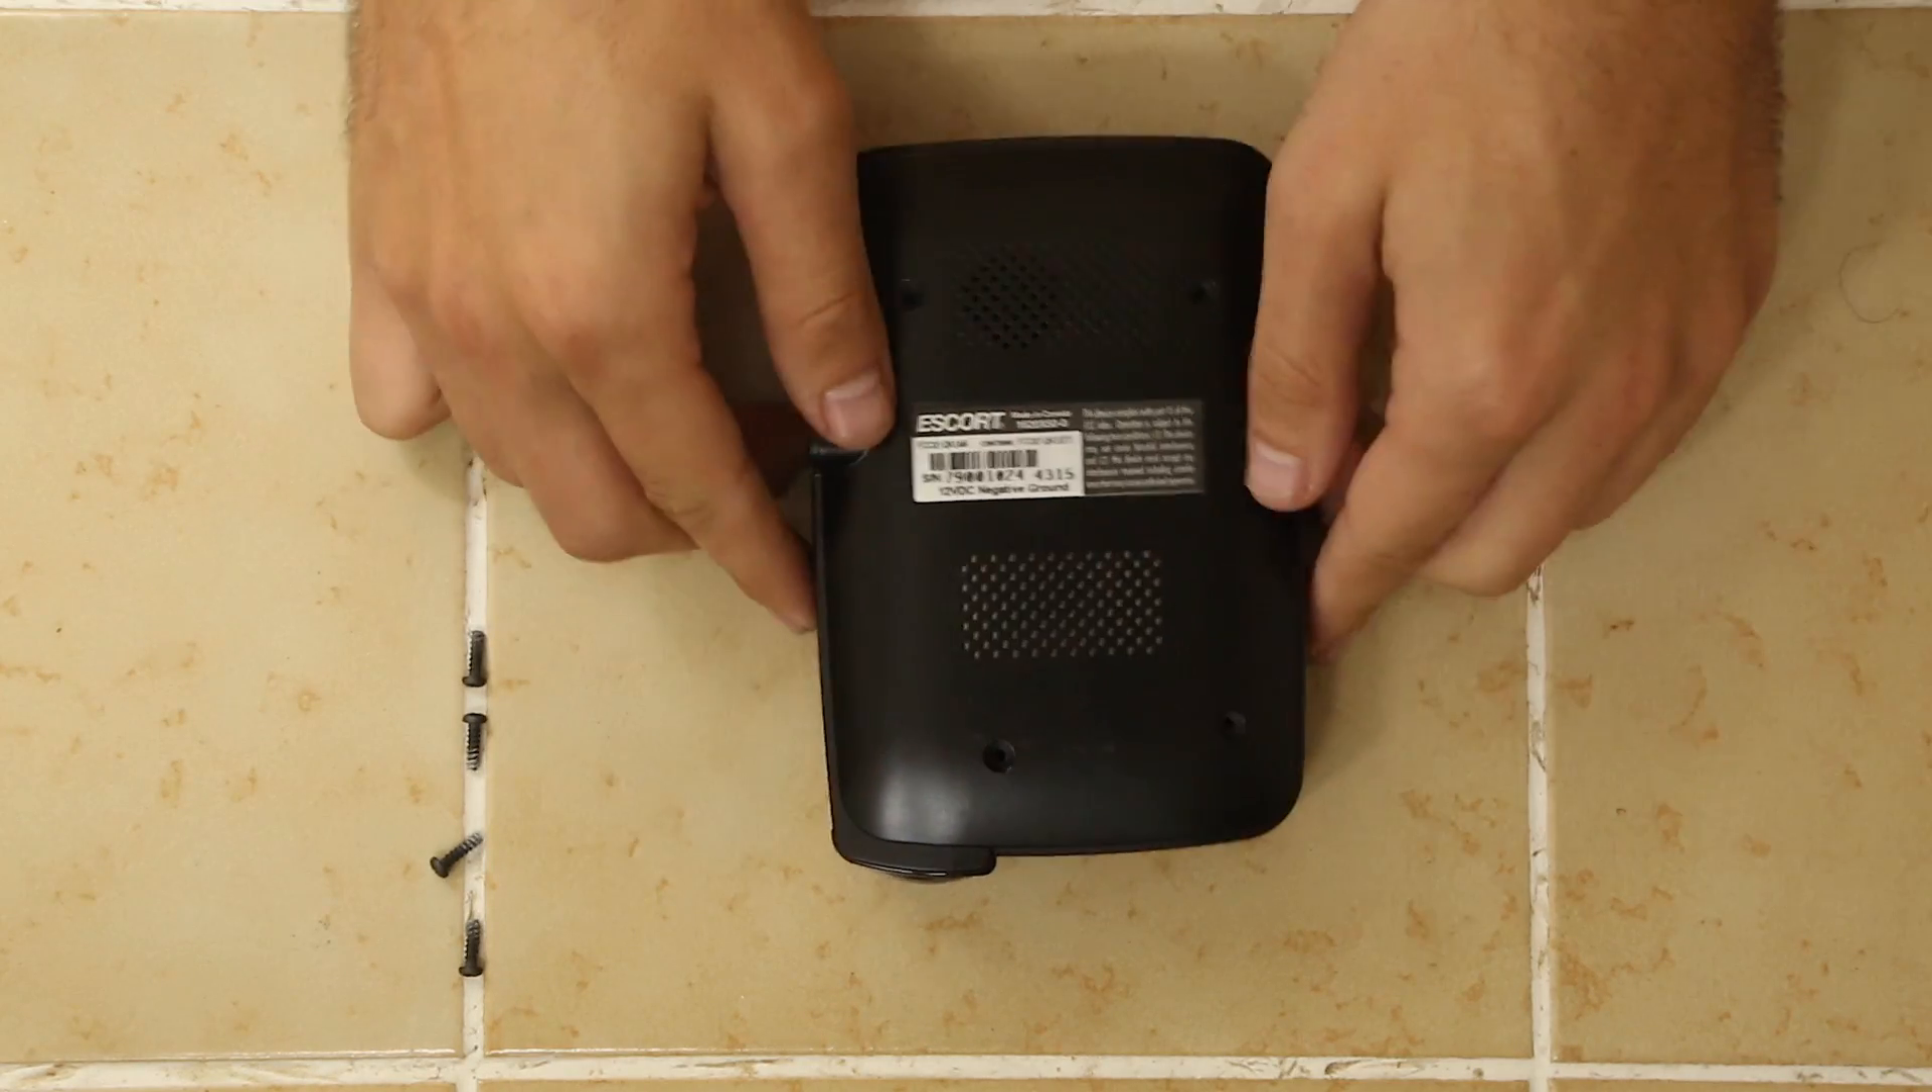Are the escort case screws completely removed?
Yes.